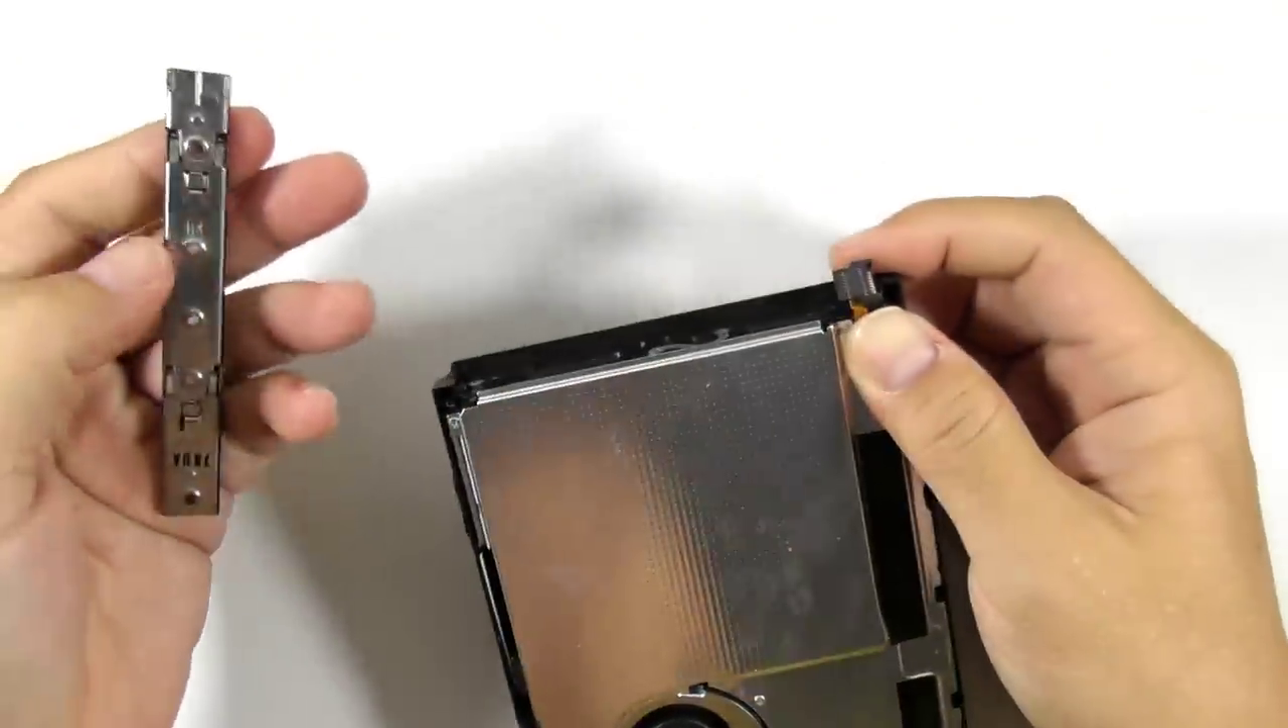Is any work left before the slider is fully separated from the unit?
No.